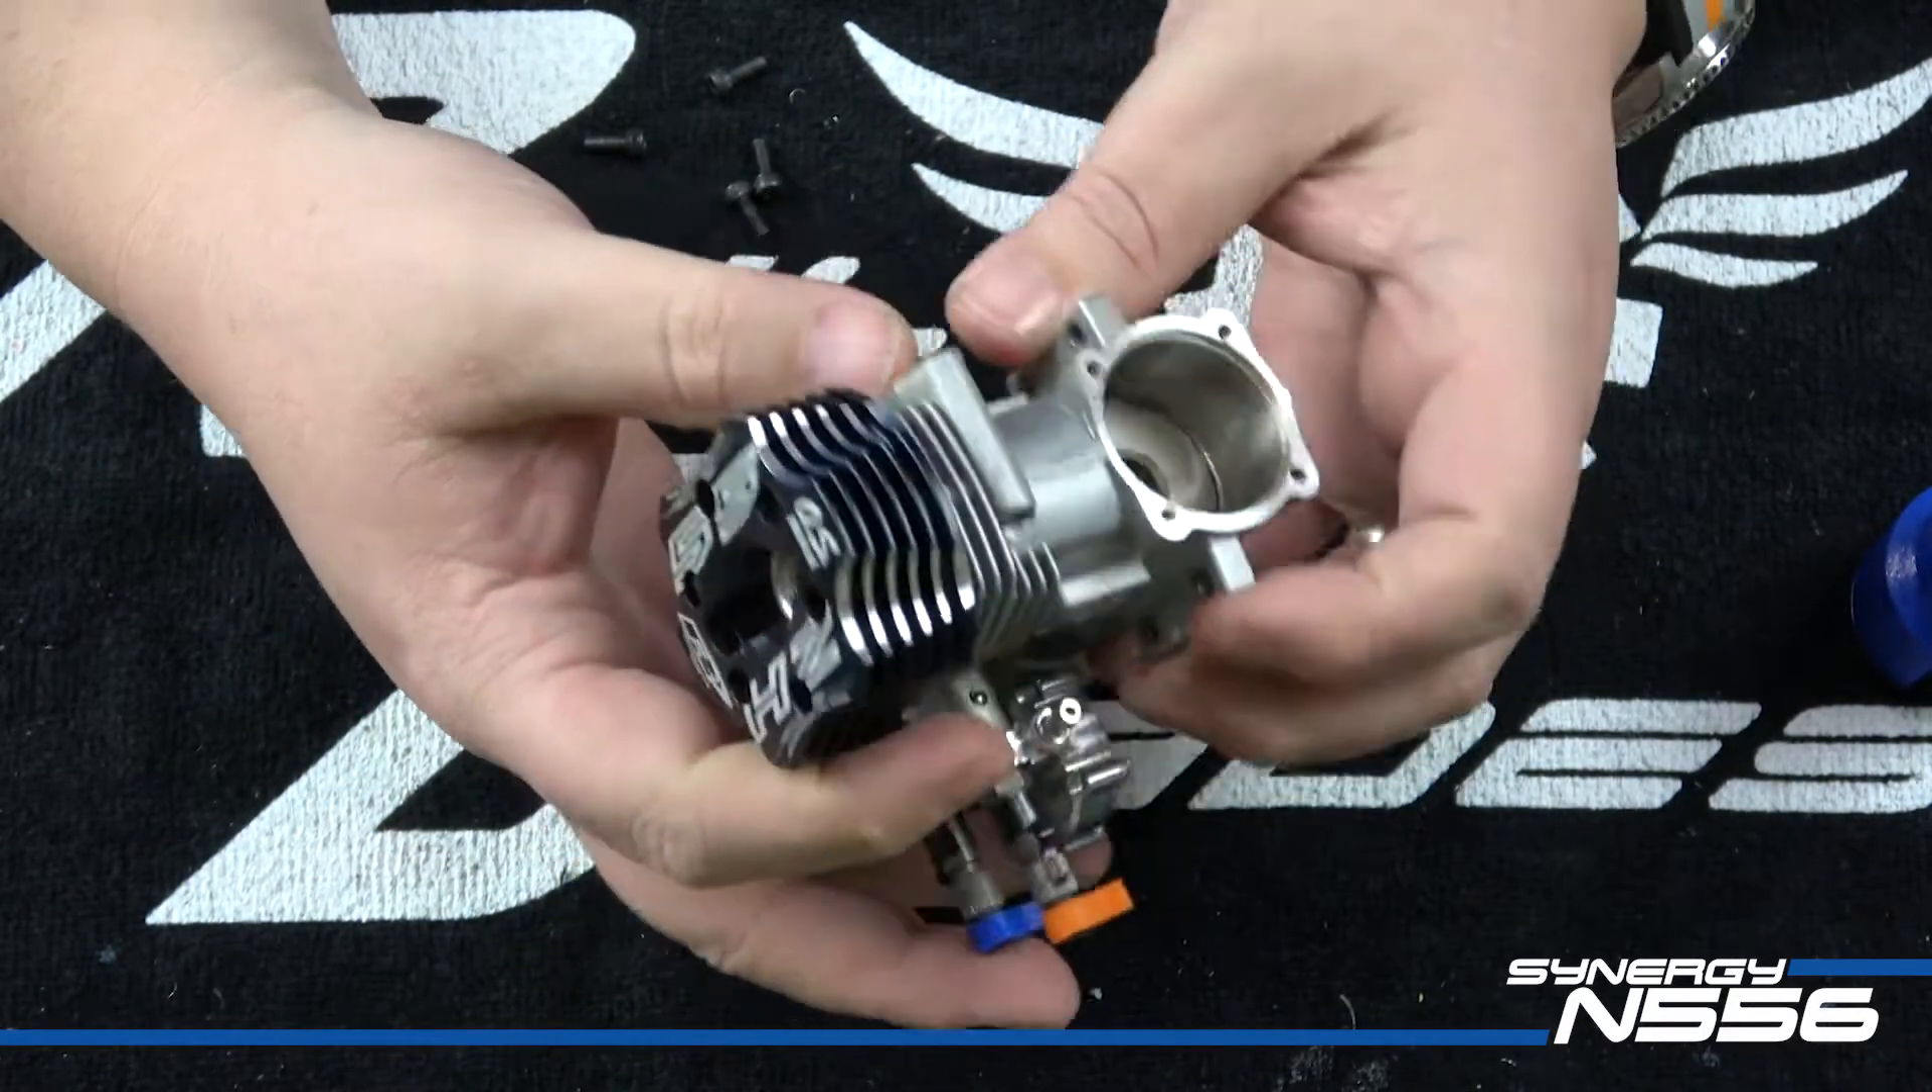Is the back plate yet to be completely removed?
No.